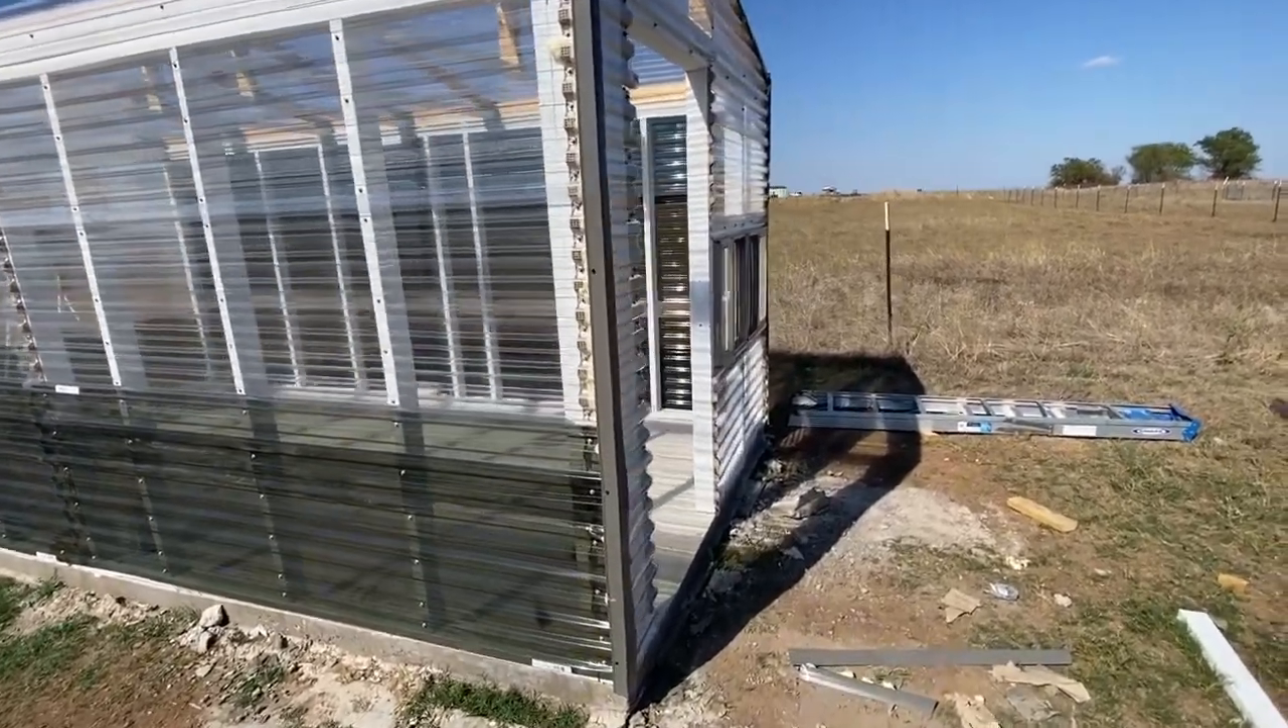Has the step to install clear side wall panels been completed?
Yes.